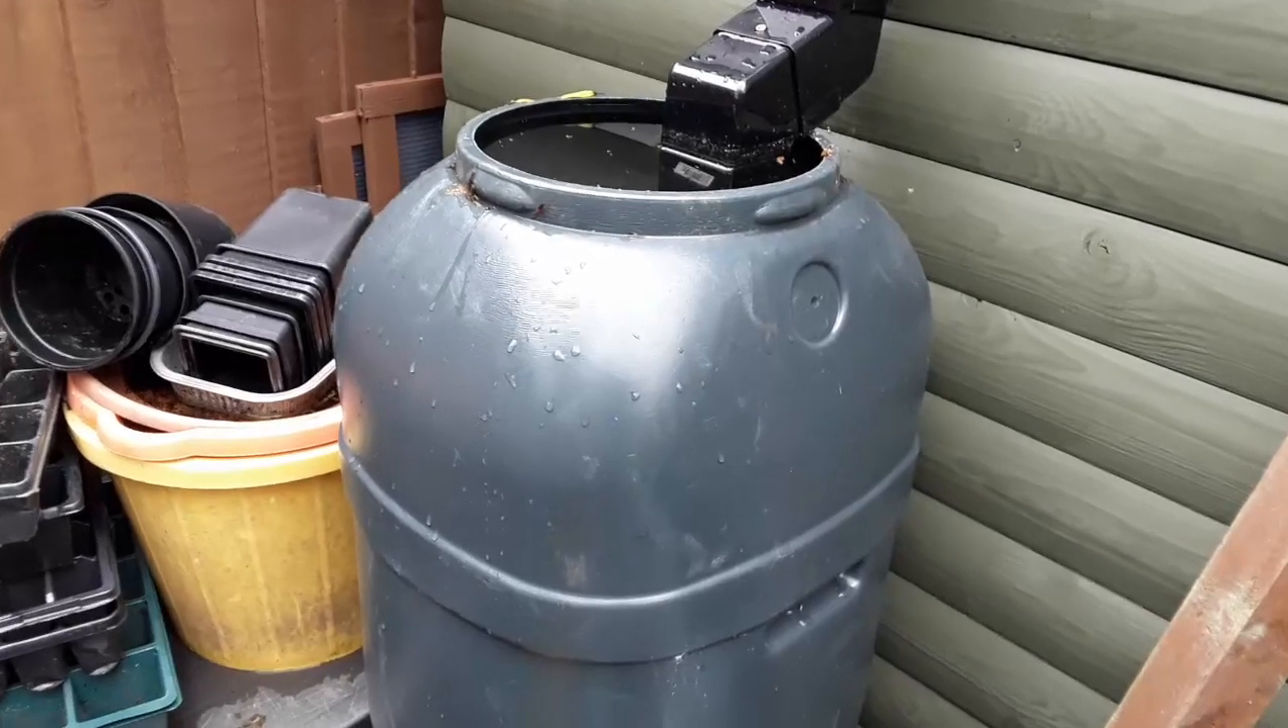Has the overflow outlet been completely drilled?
No.